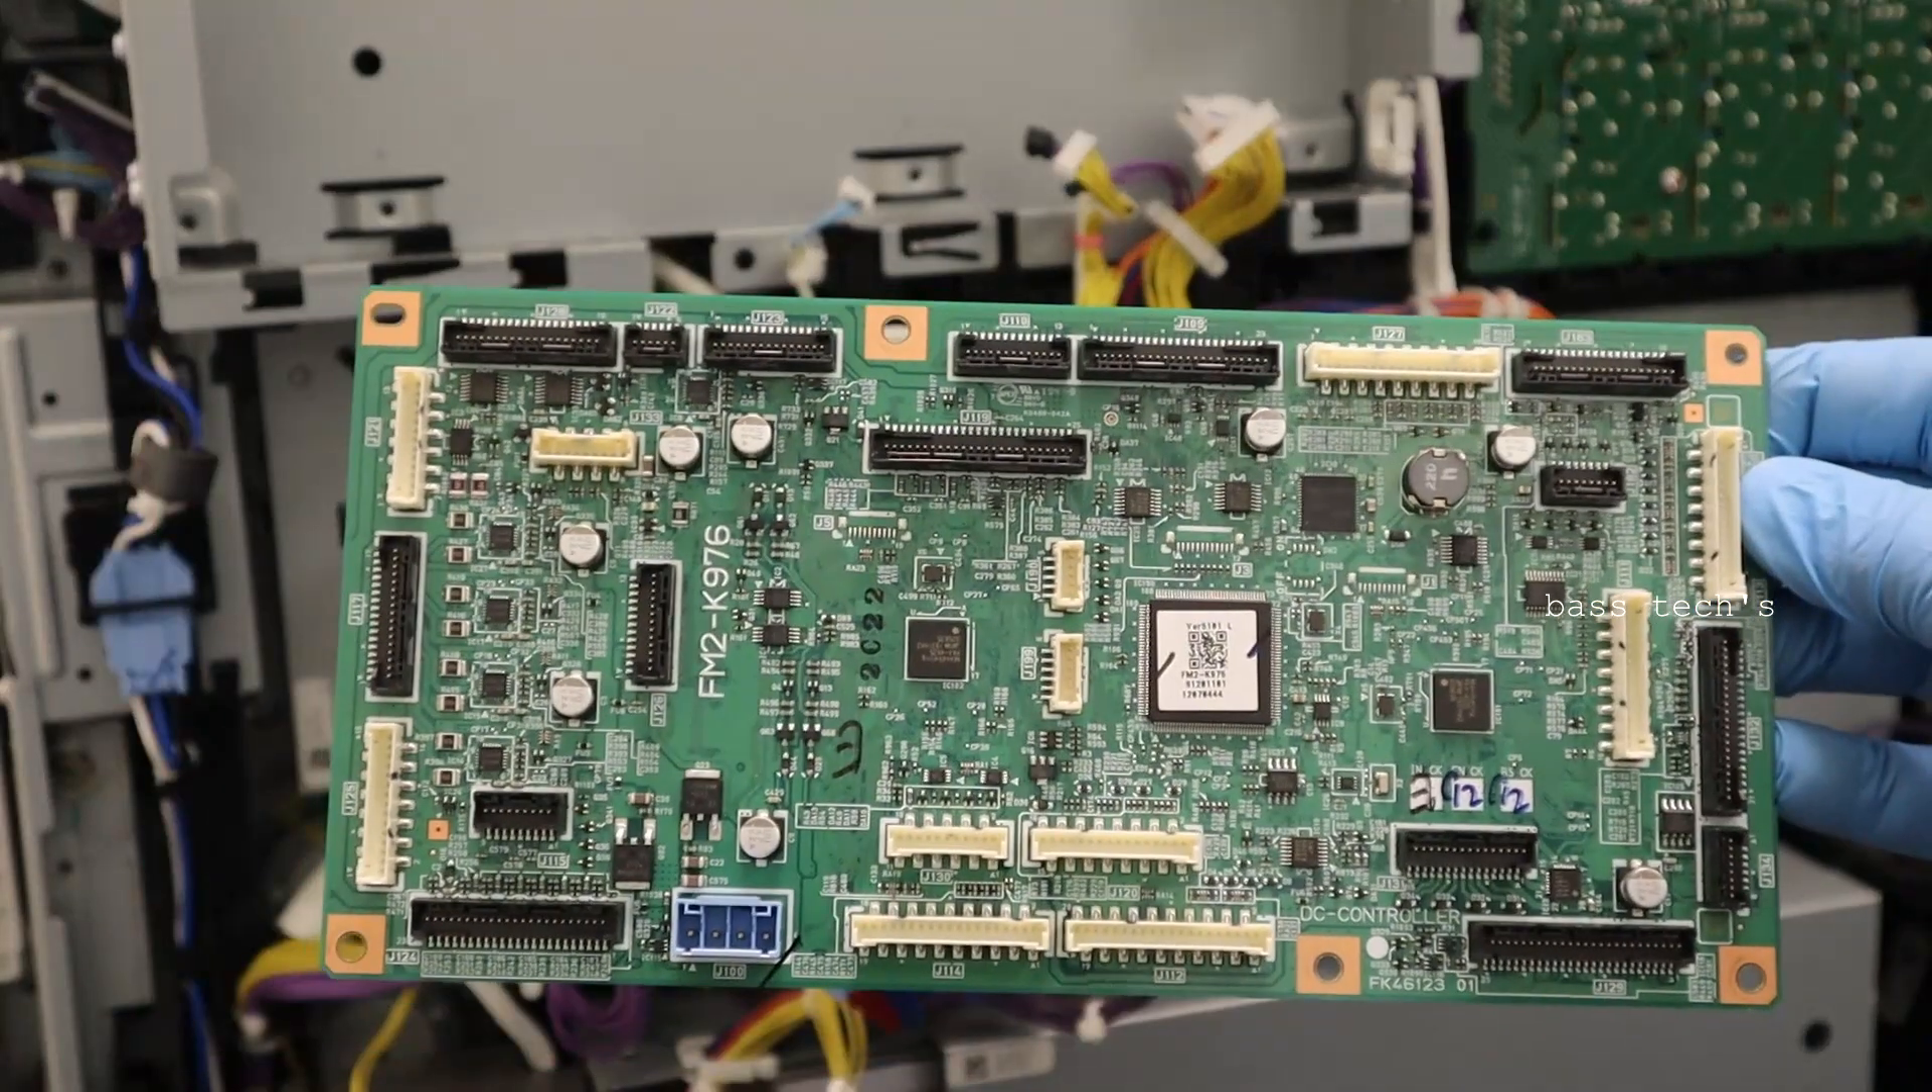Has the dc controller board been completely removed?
Yes.